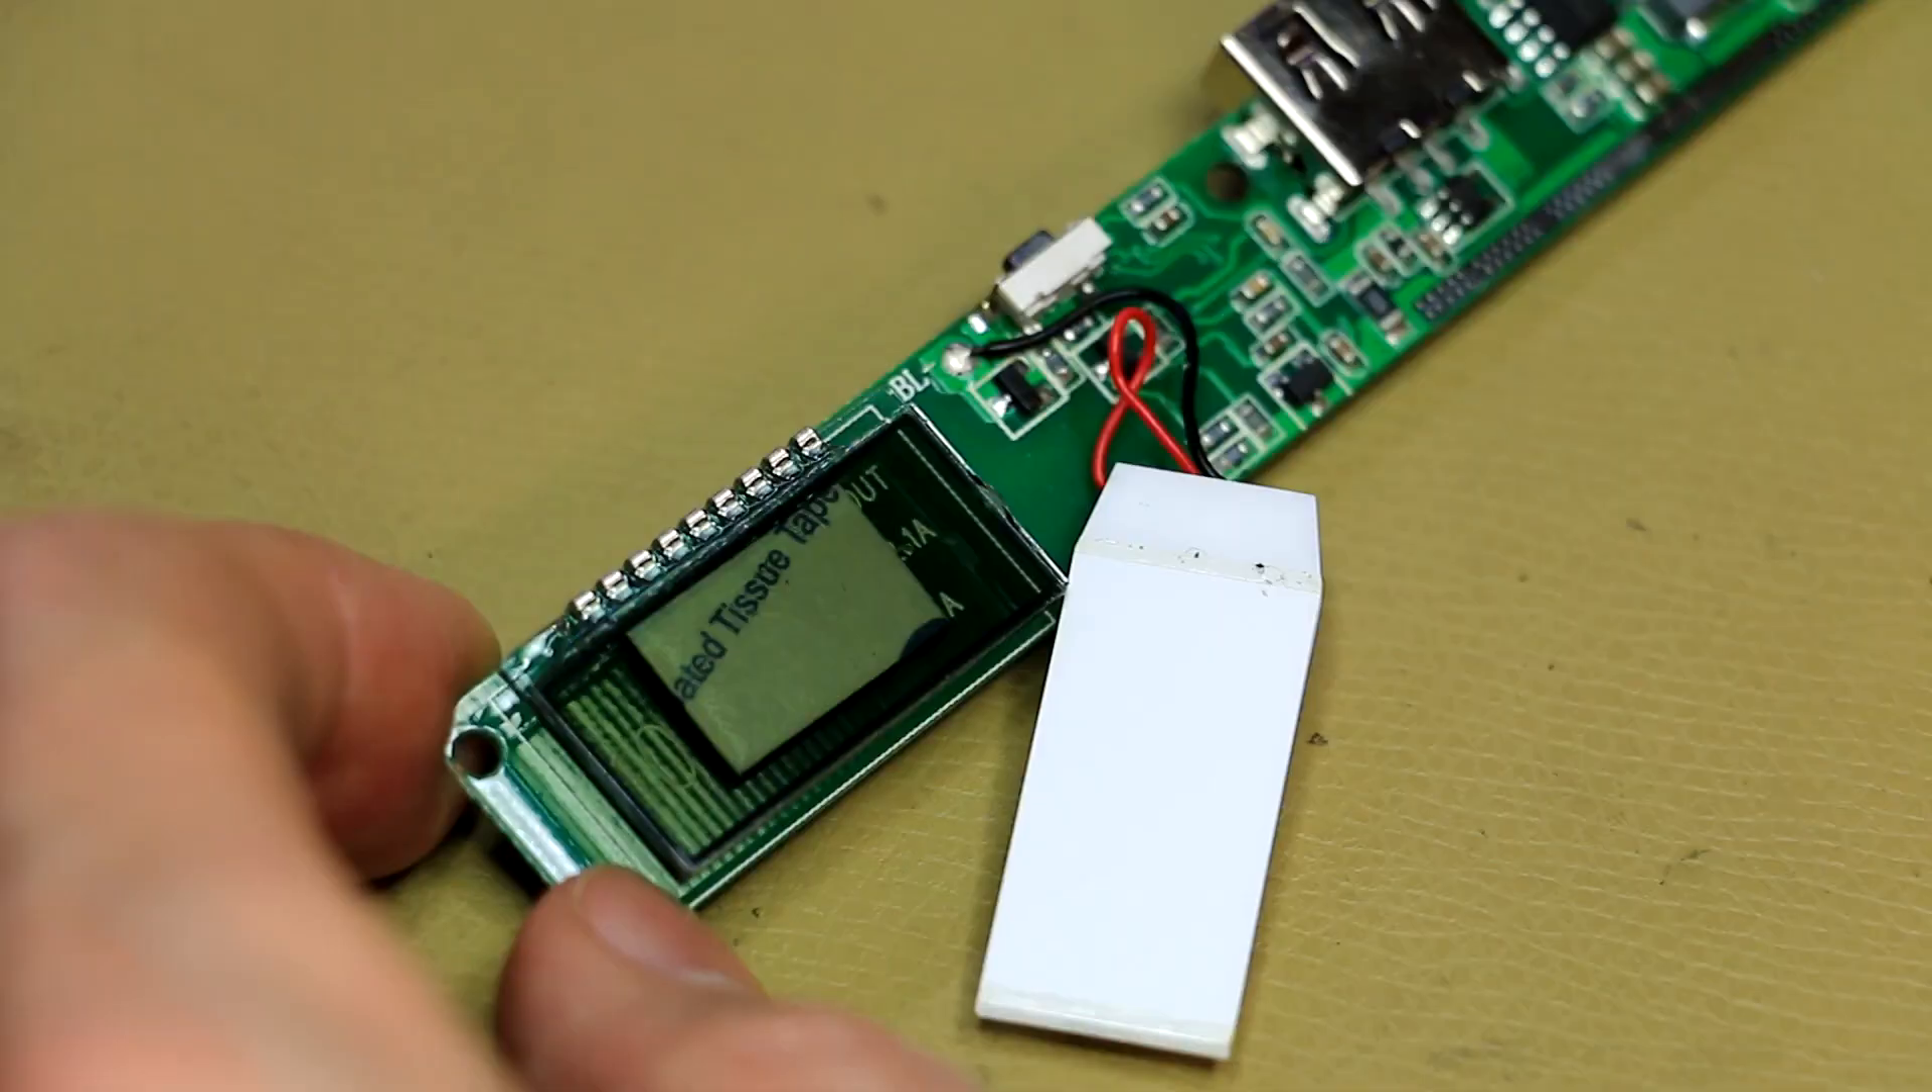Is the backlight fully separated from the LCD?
Yes.